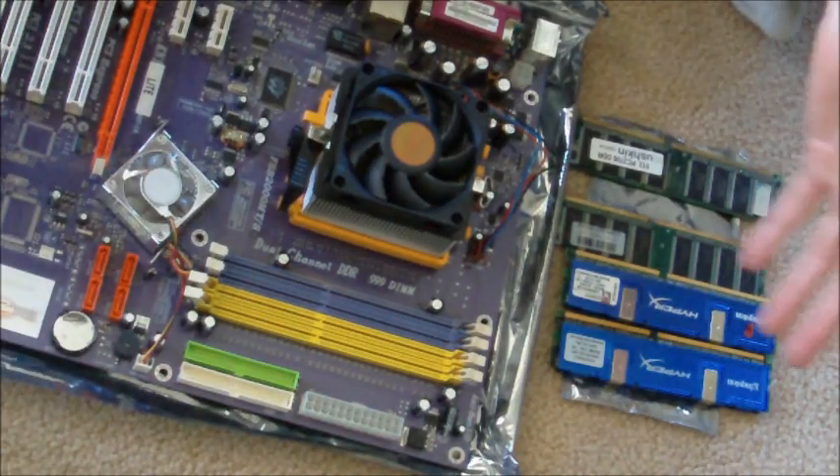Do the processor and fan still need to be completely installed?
No.